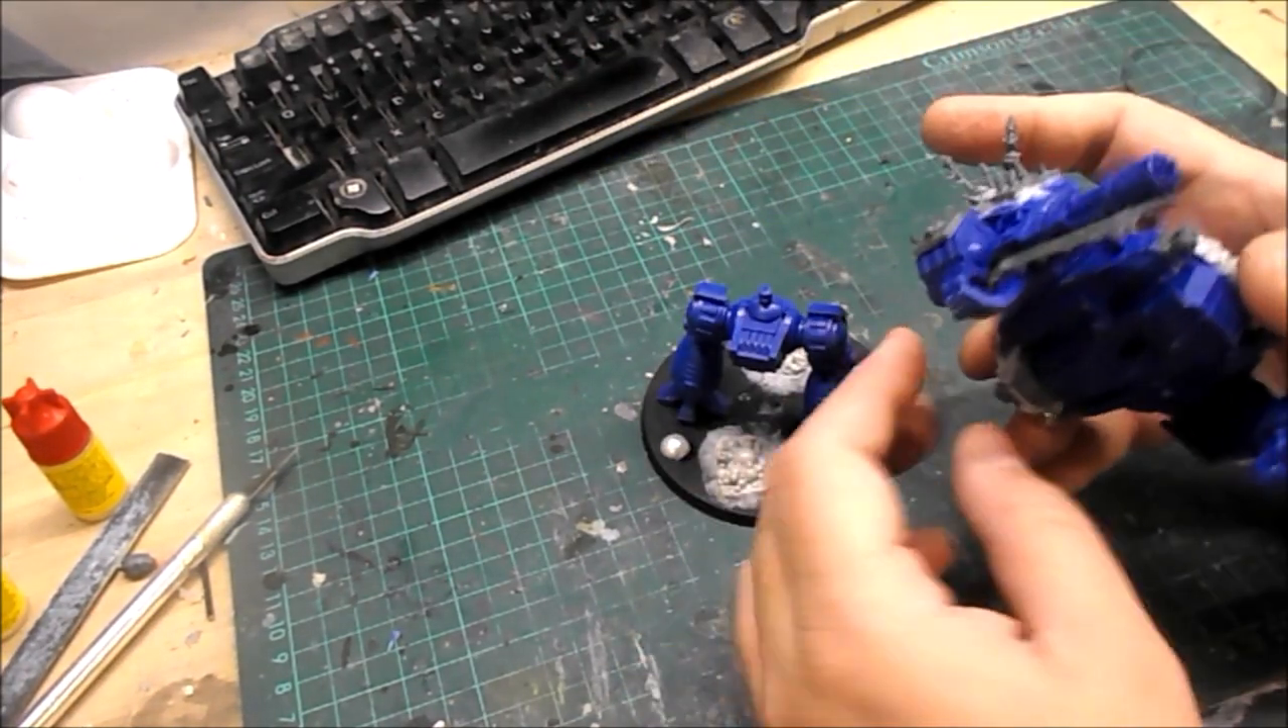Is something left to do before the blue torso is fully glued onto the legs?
Yes.